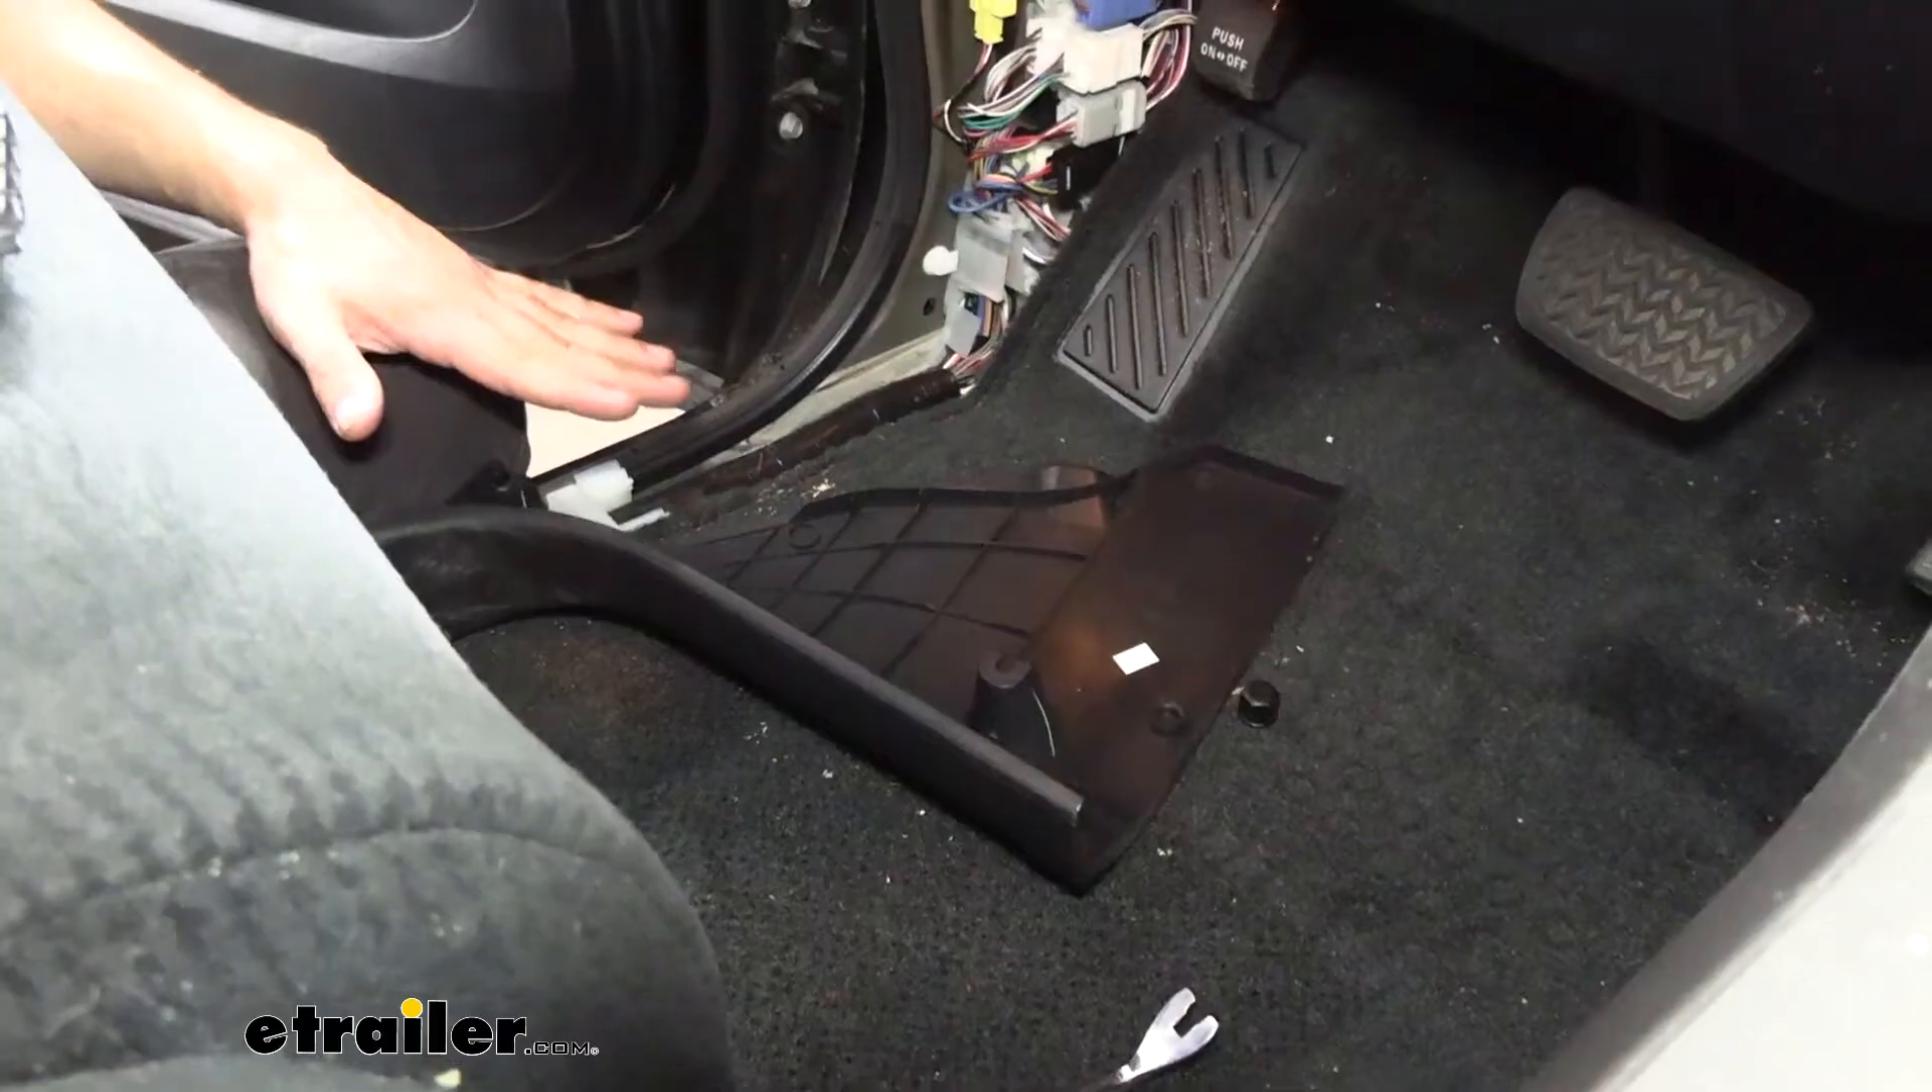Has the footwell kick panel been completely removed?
Yes.